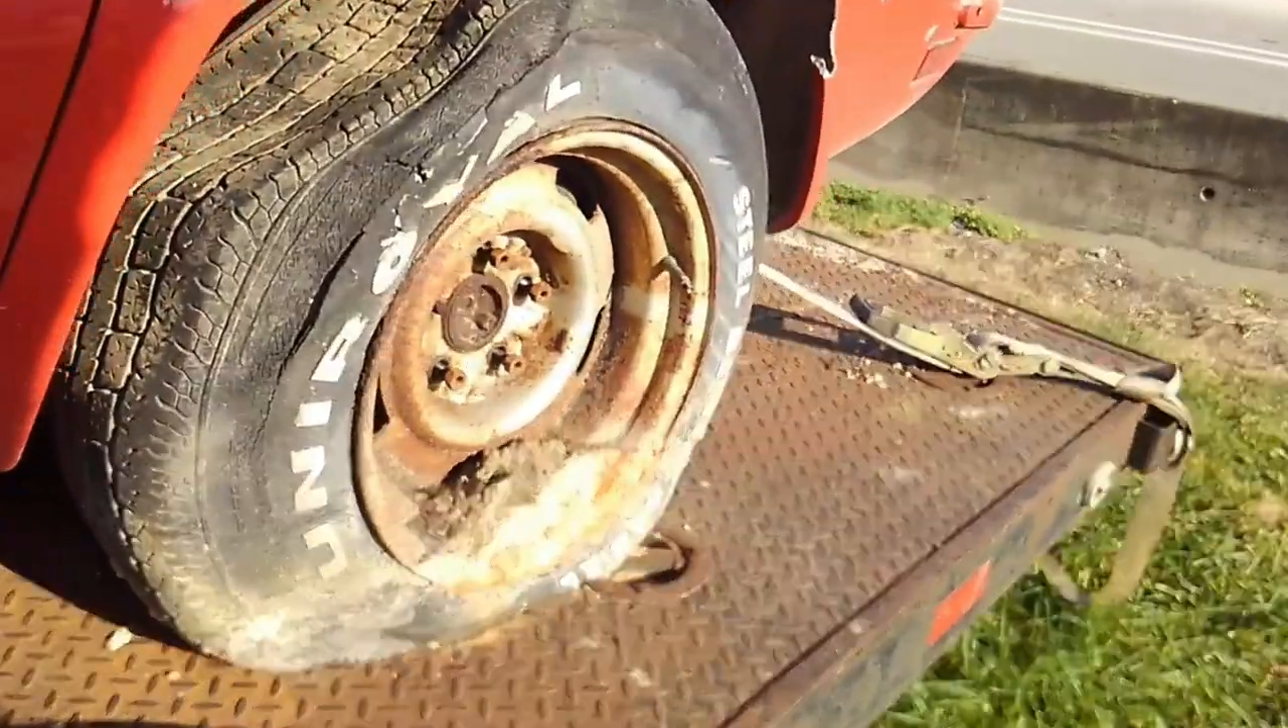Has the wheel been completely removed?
No.